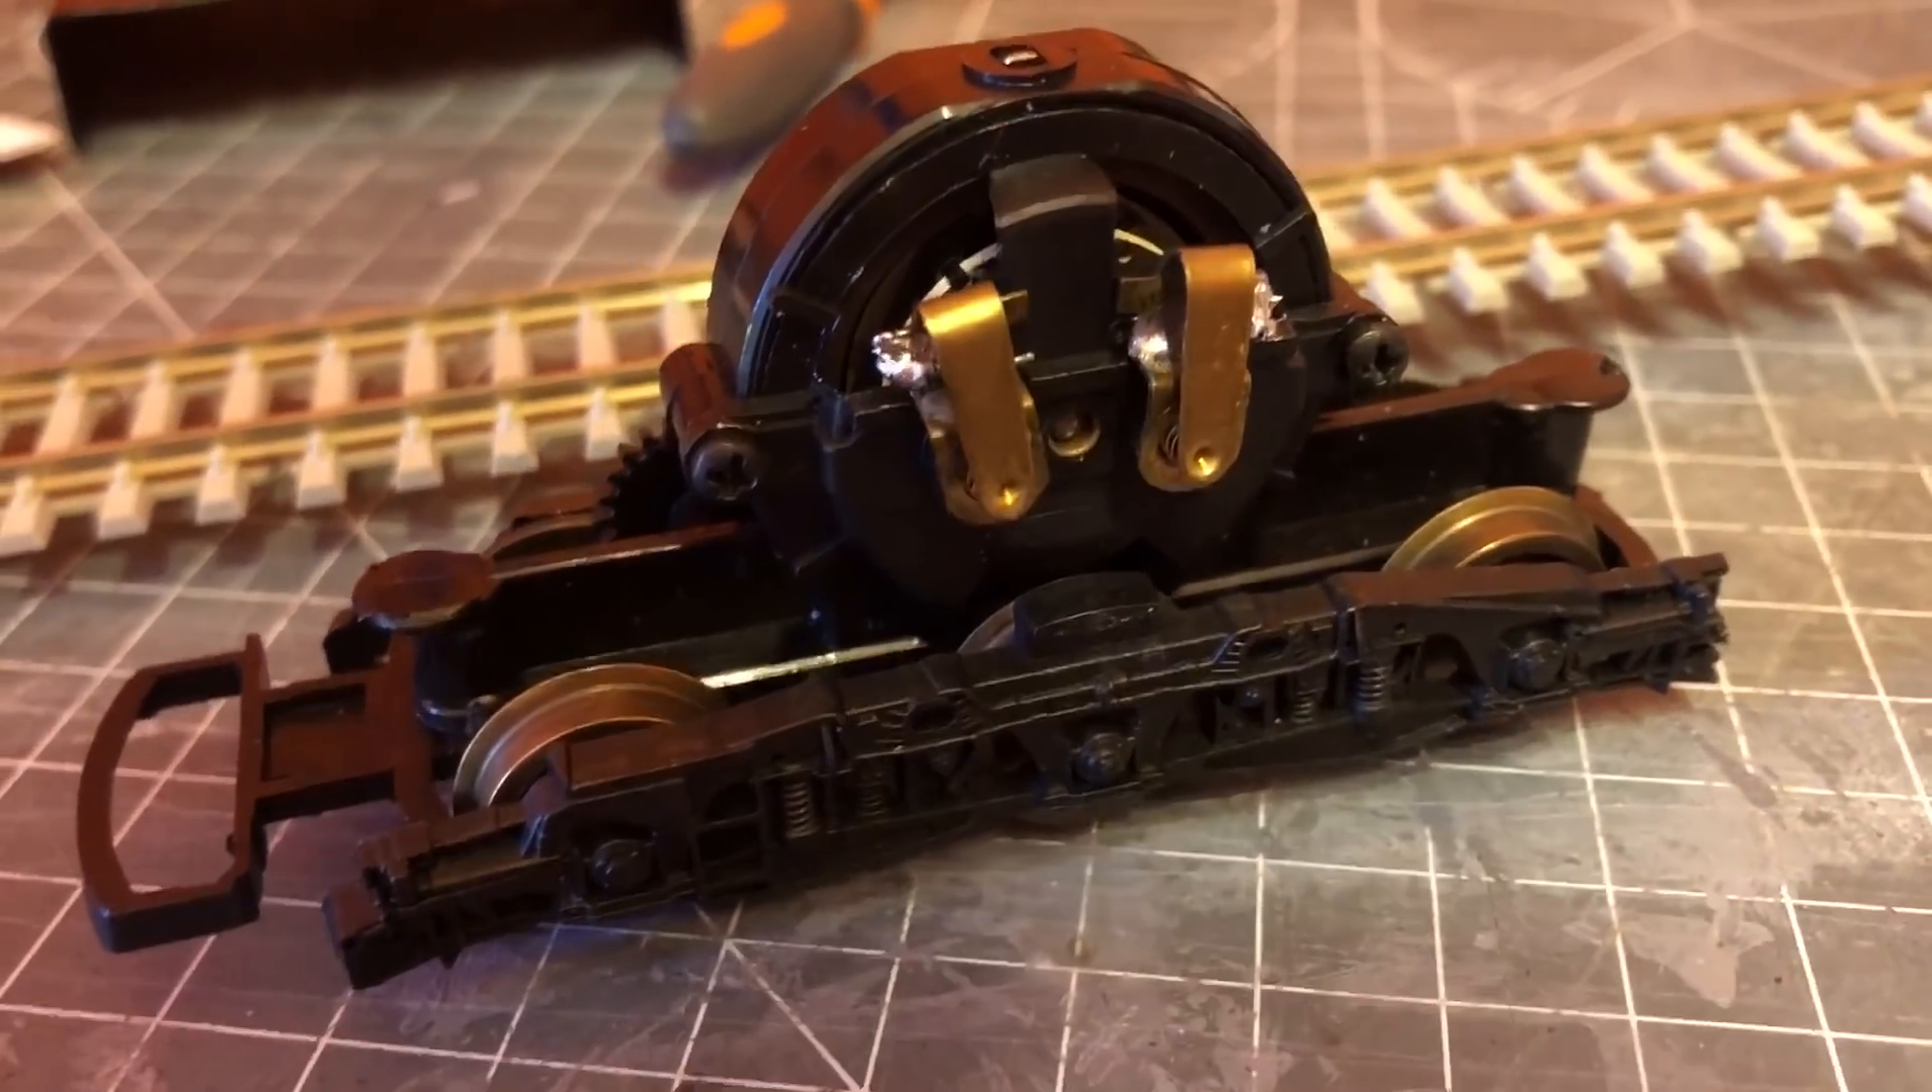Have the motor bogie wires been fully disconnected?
Yes.